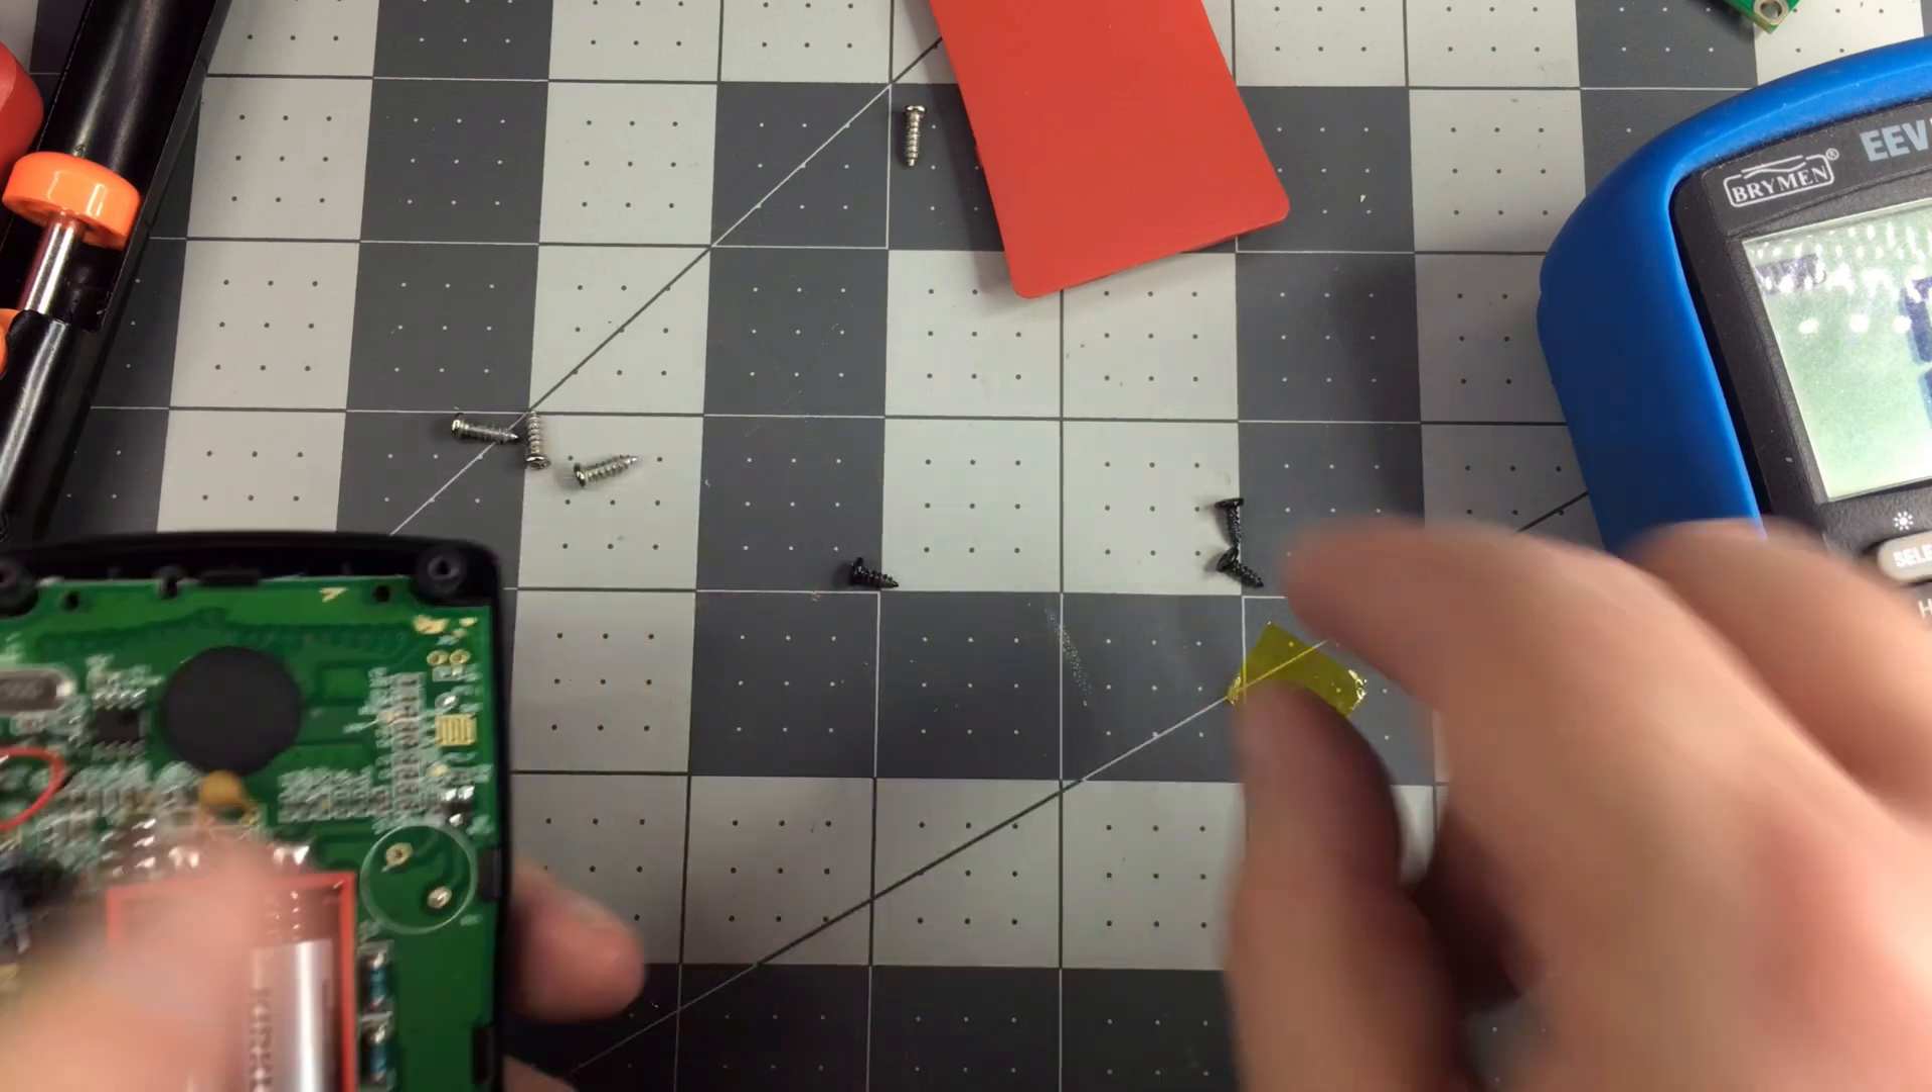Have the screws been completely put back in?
No.